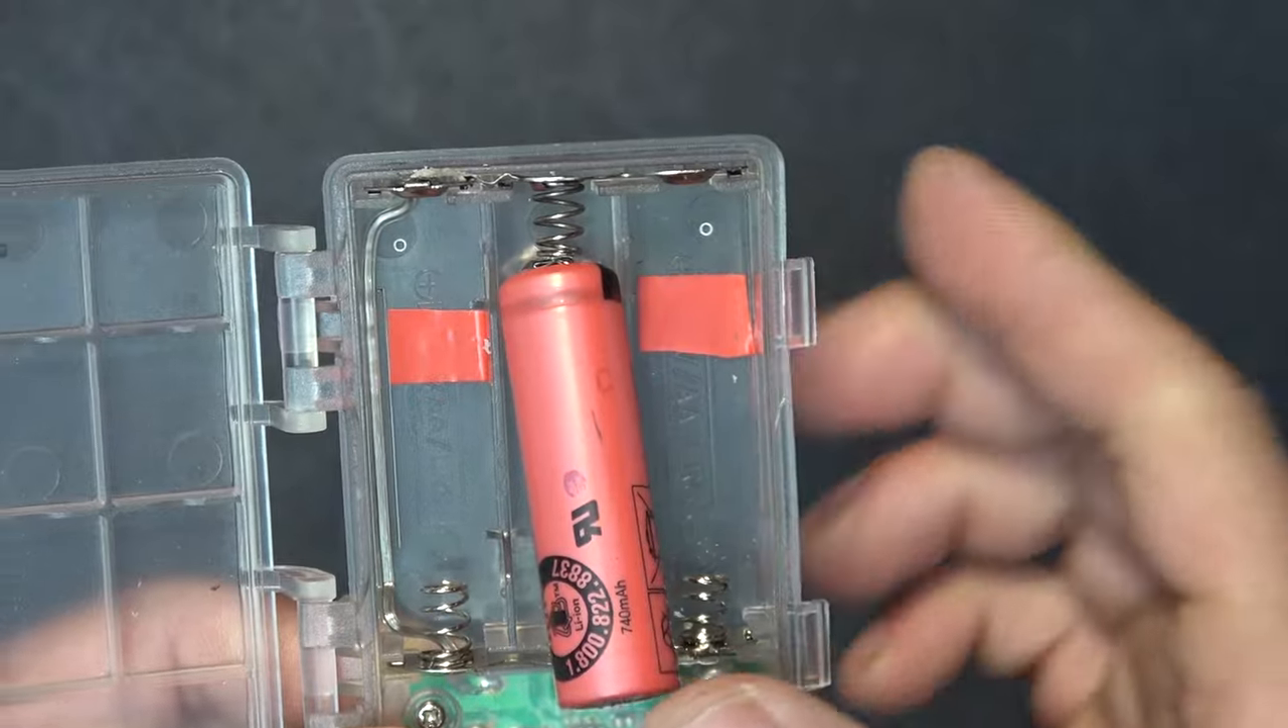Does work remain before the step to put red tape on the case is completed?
No.